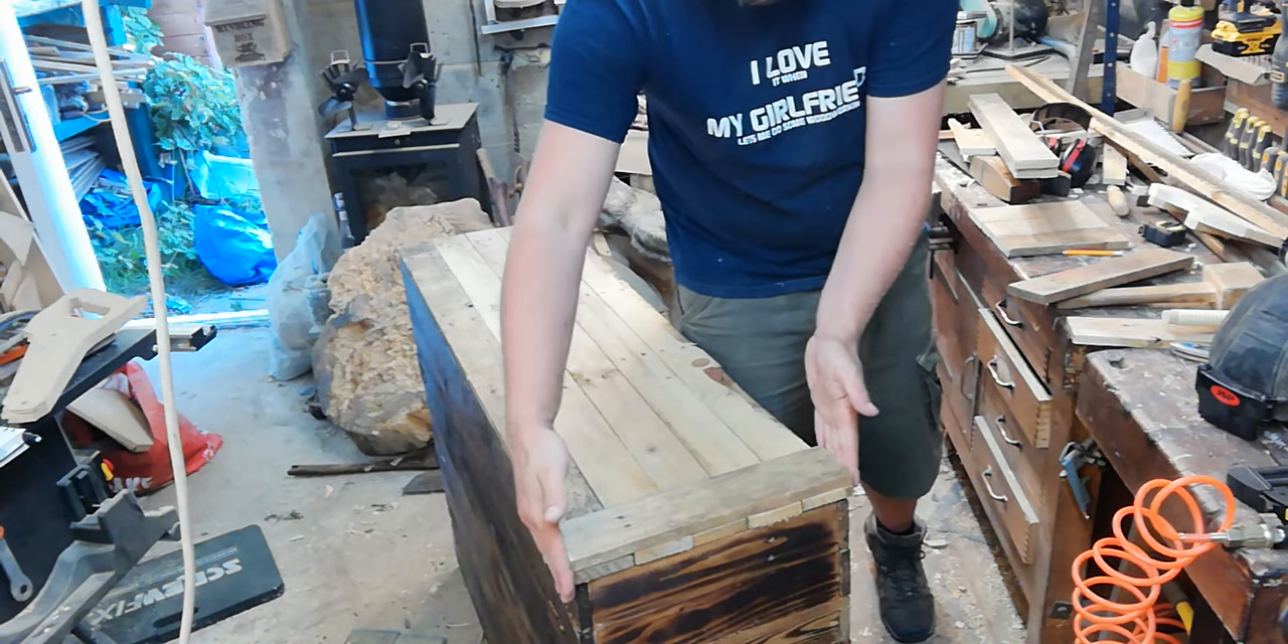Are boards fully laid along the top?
Yes.